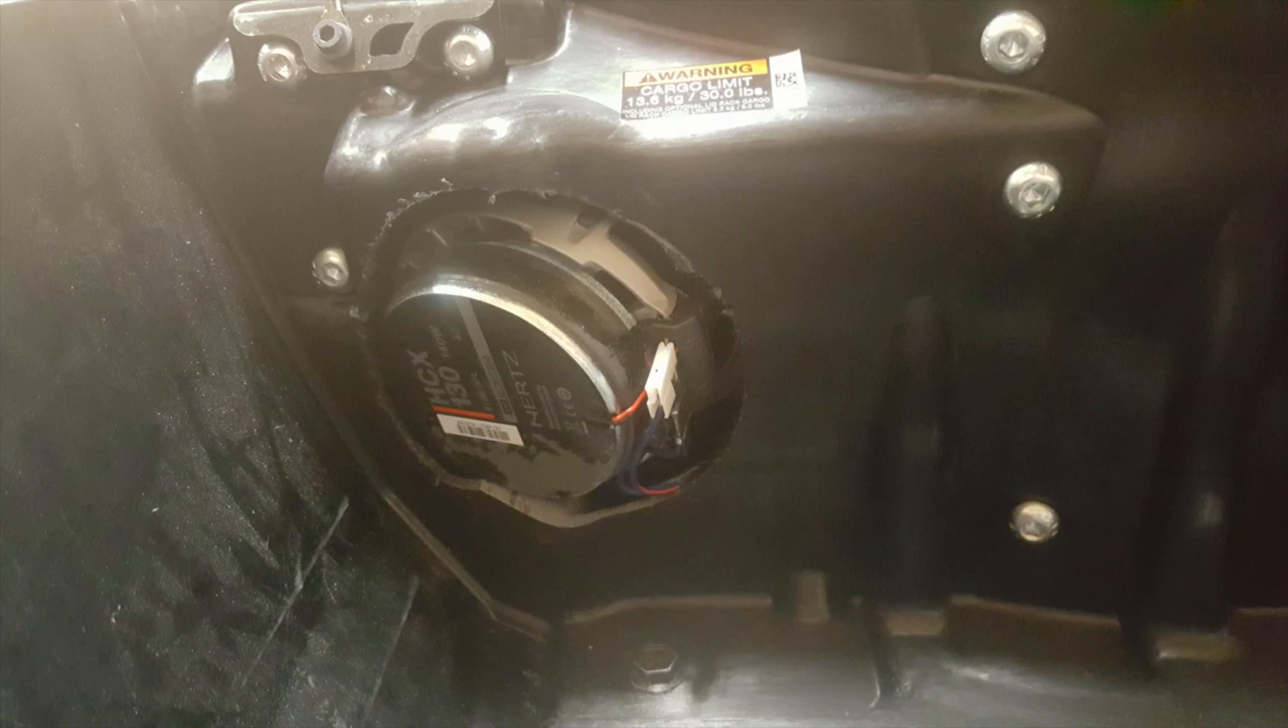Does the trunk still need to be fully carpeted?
Yes.